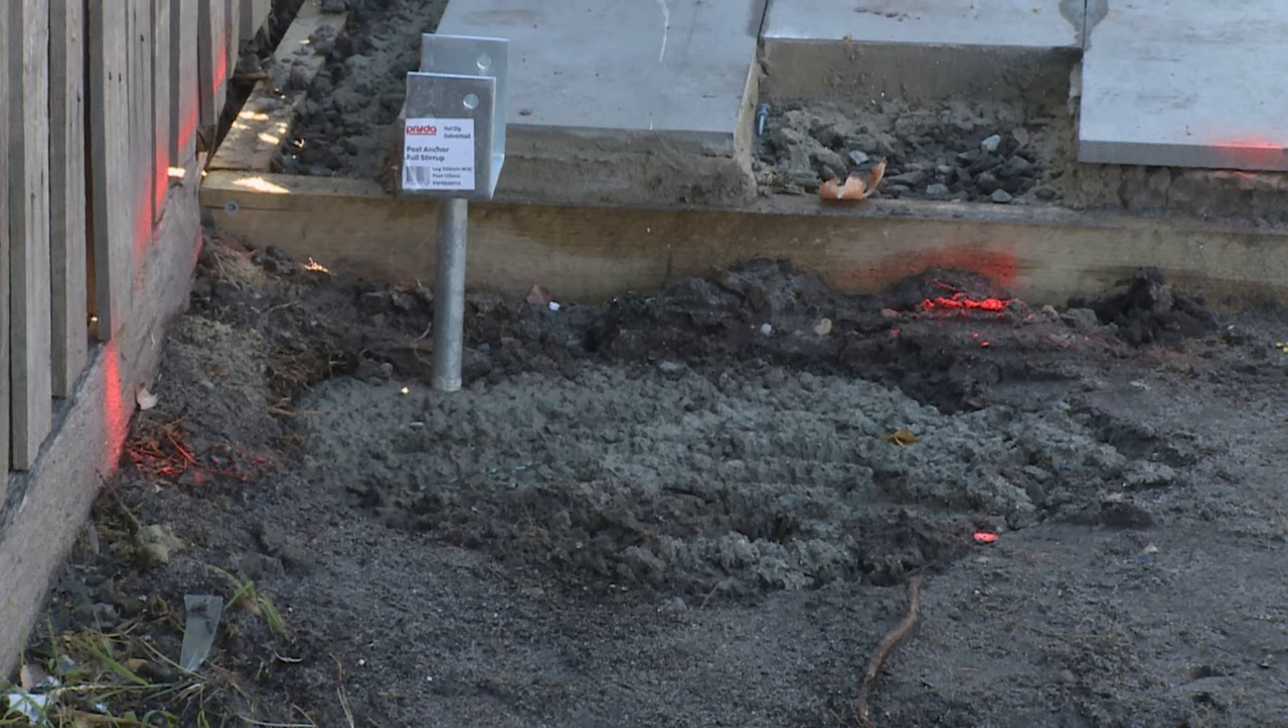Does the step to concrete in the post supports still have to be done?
No.